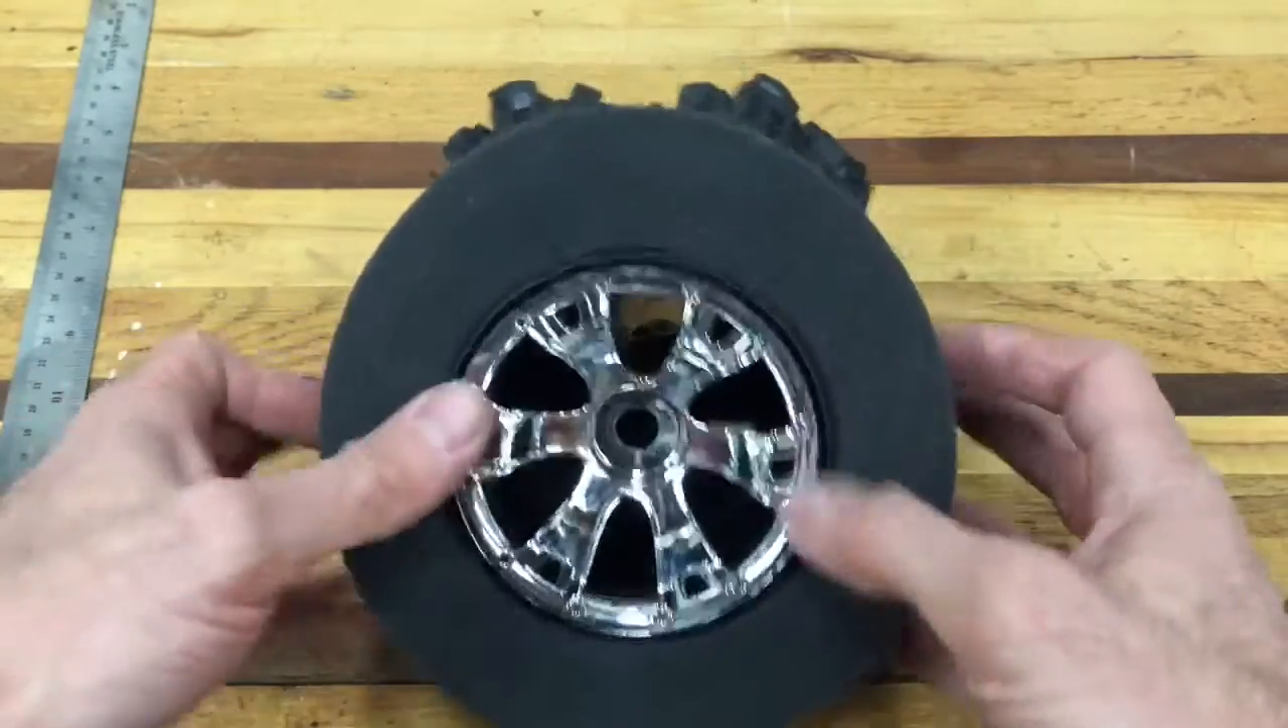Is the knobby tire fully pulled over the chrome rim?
No.